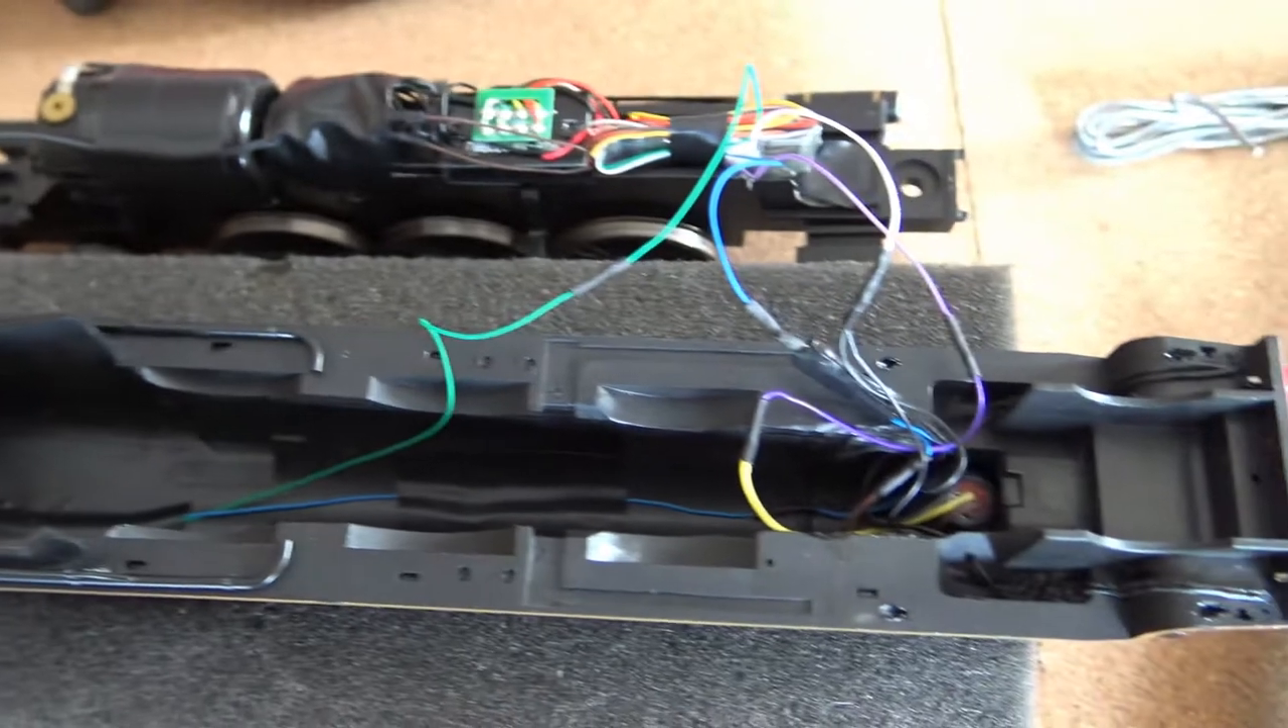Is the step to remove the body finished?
Yes.